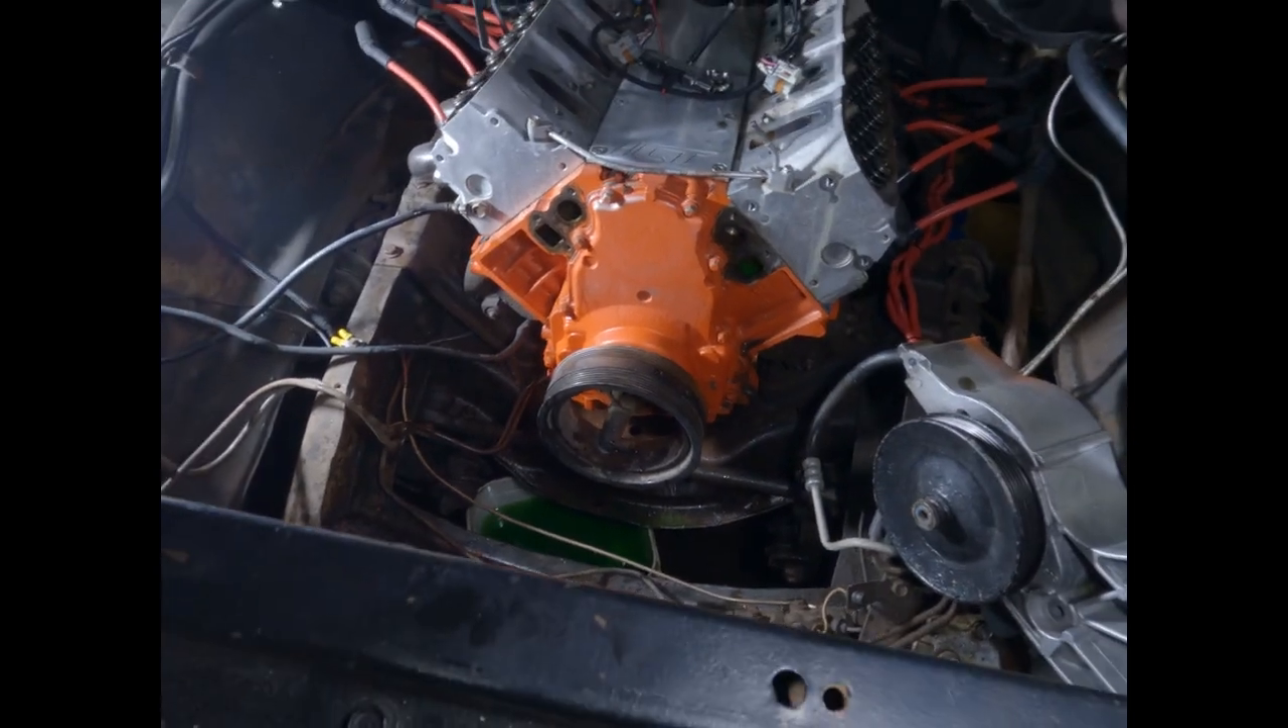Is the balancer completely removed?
No.